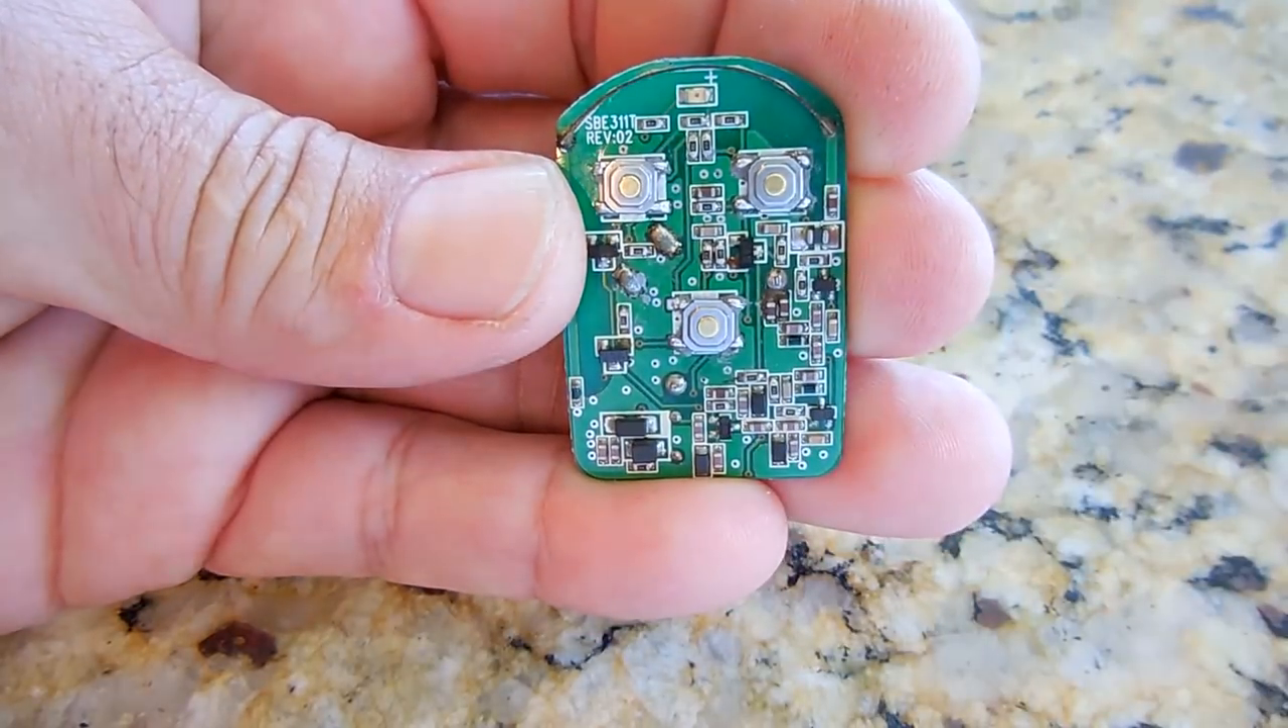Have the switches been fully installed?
Yes.